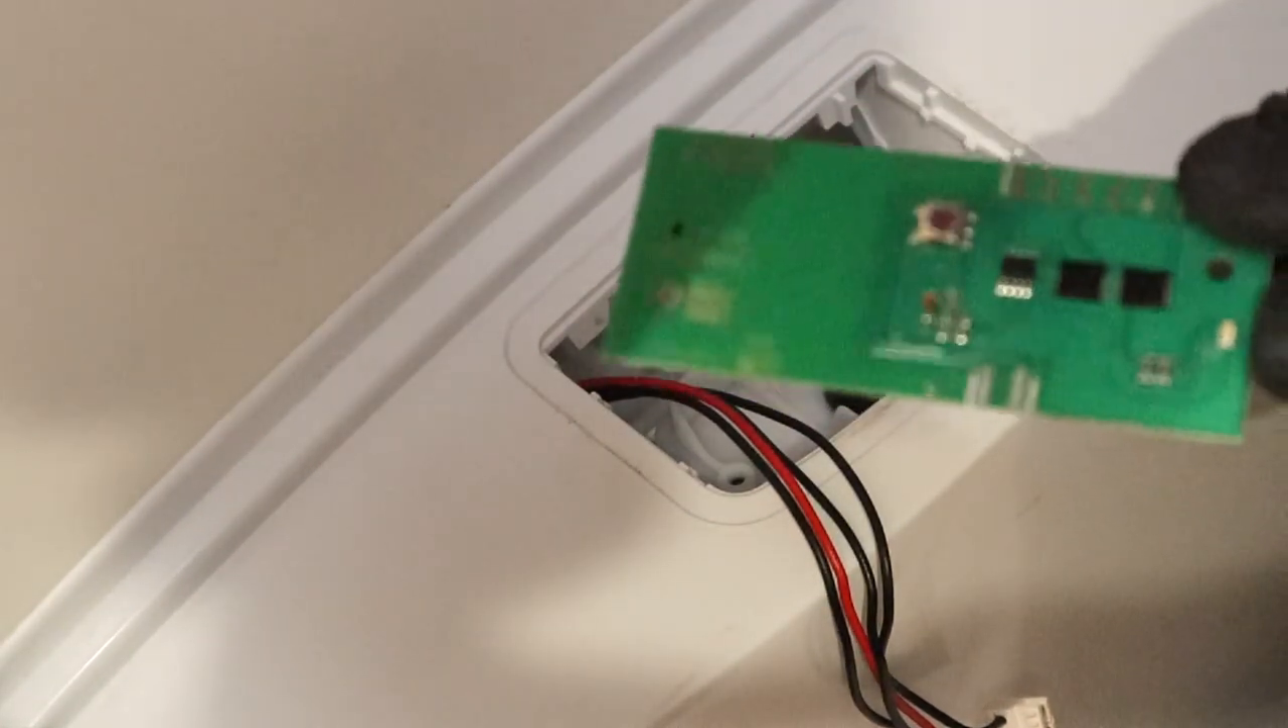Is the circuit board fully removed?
Yes.